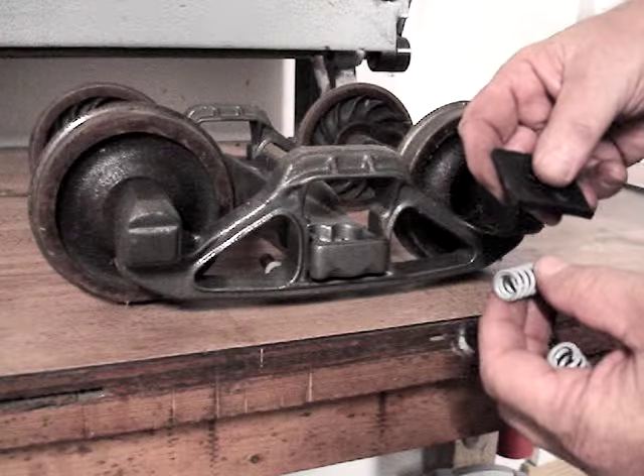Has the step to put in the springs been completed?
No.